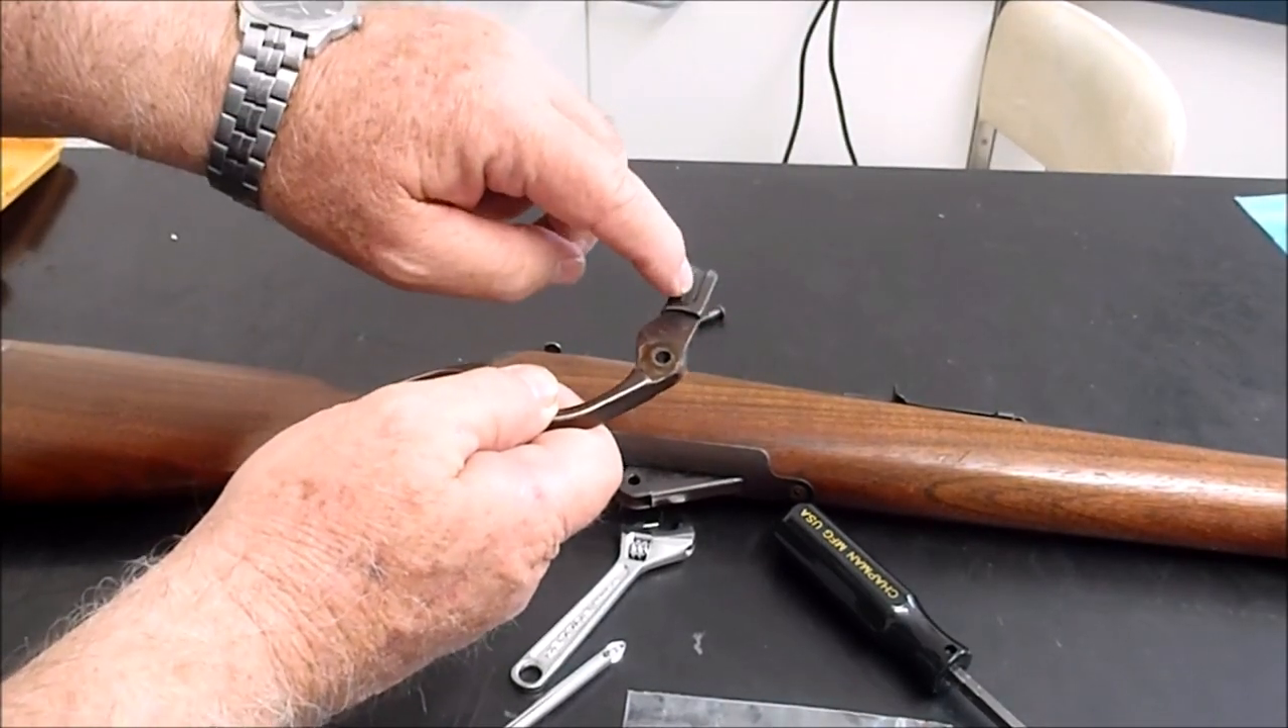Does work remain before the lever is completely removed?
No.